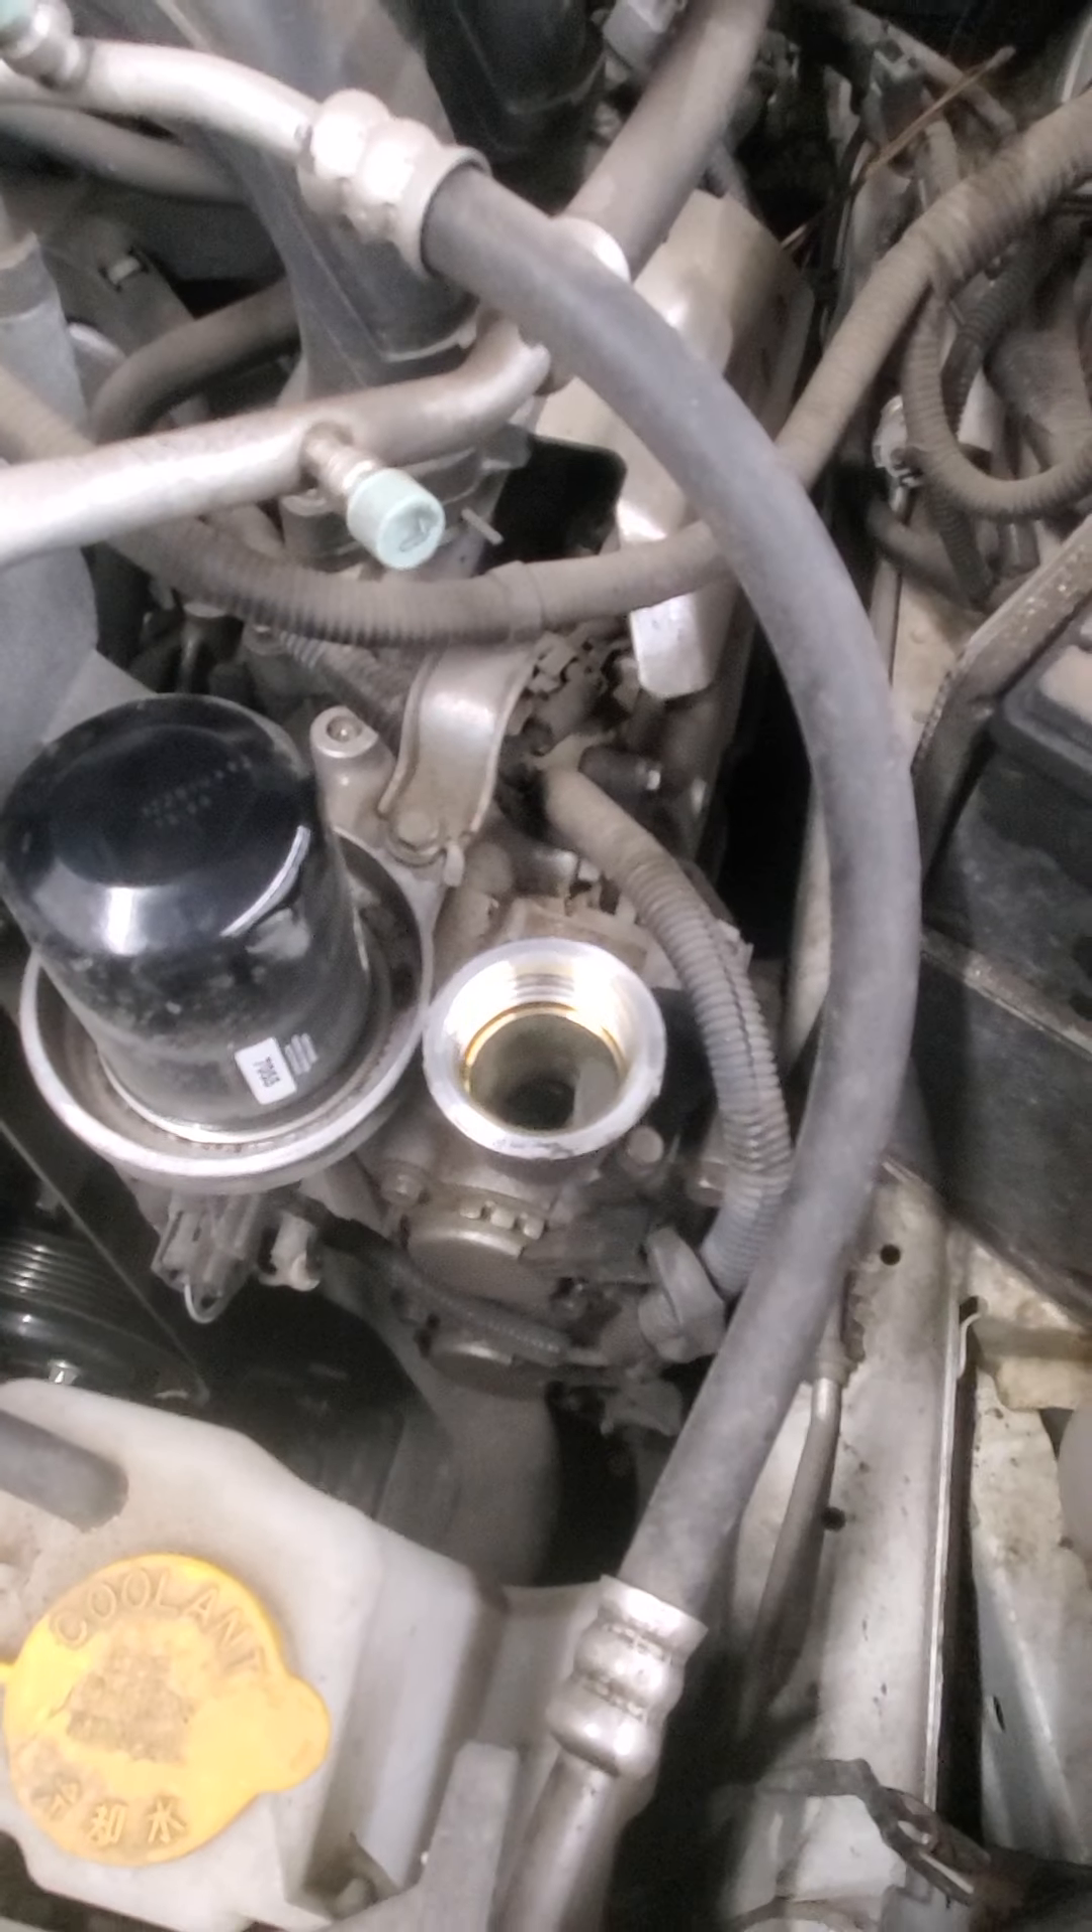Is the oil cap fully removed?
Yes.